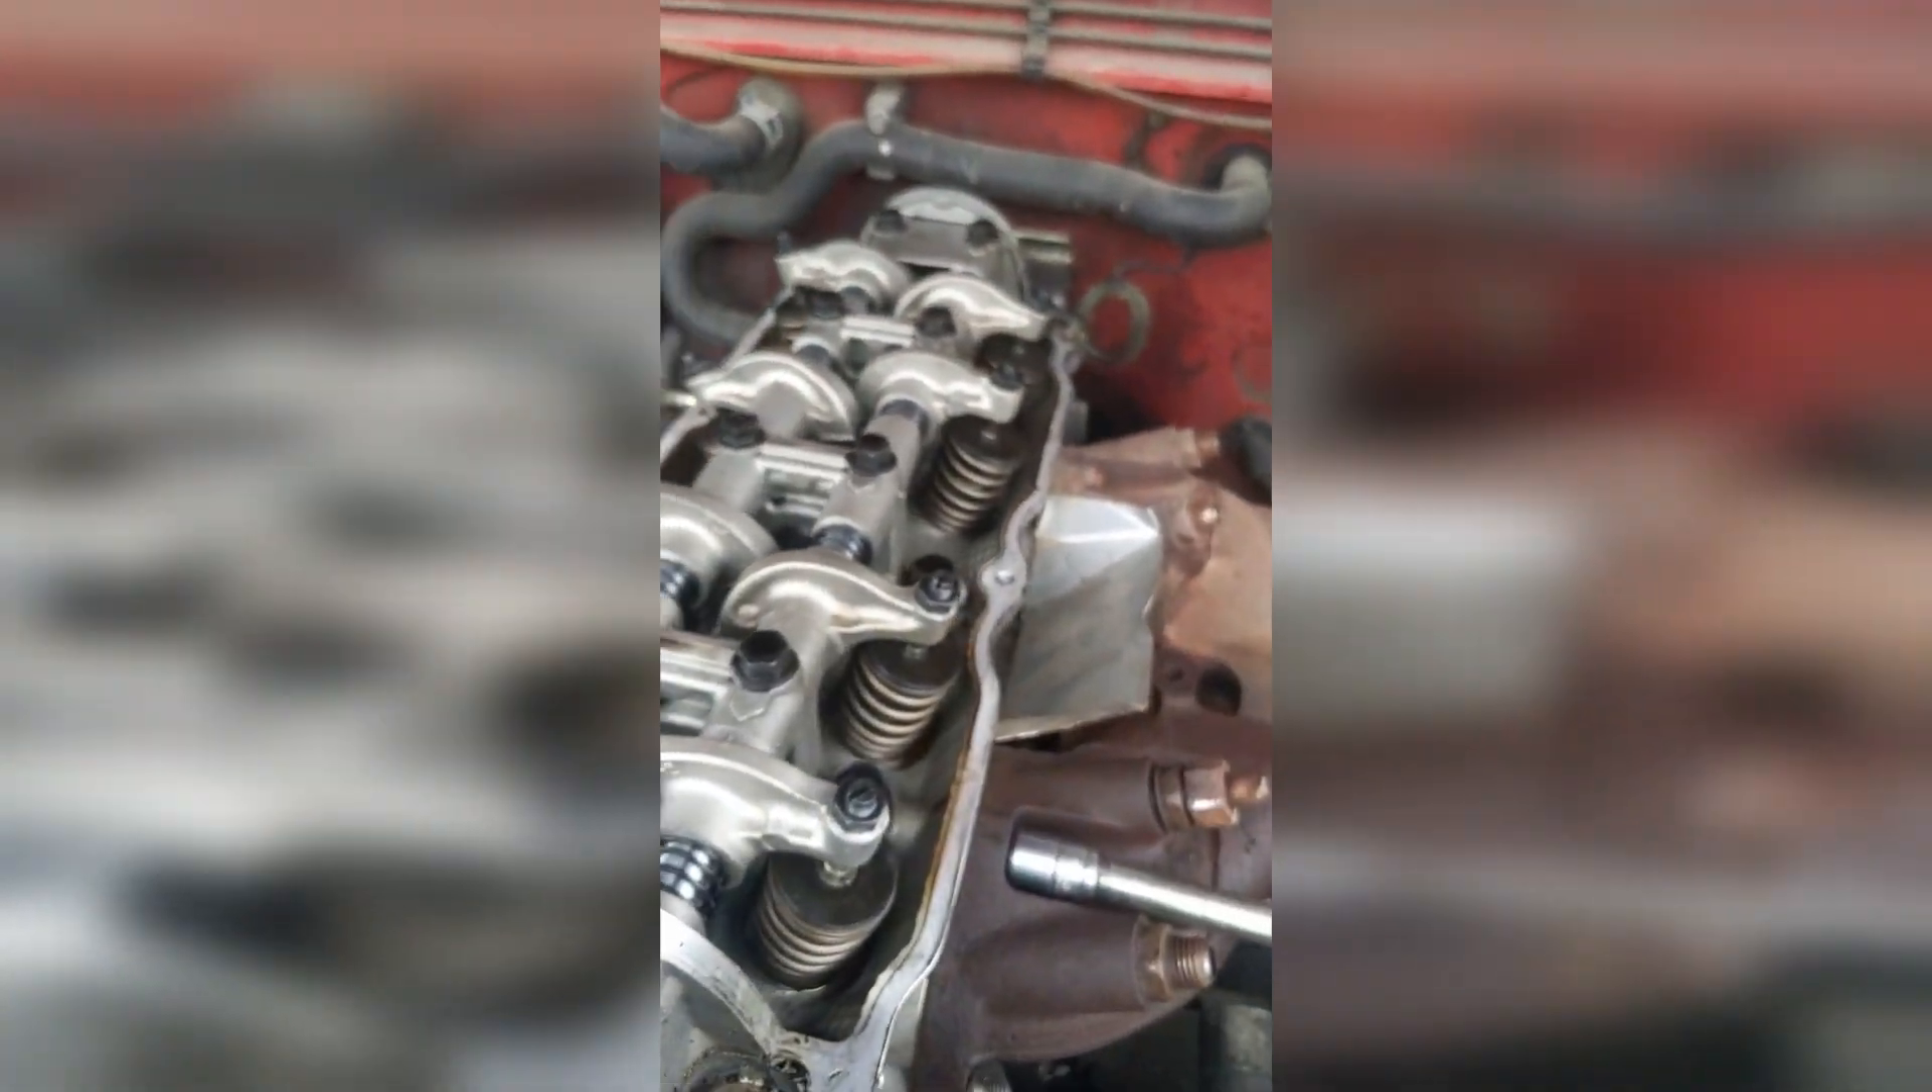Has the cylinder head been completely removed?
No.